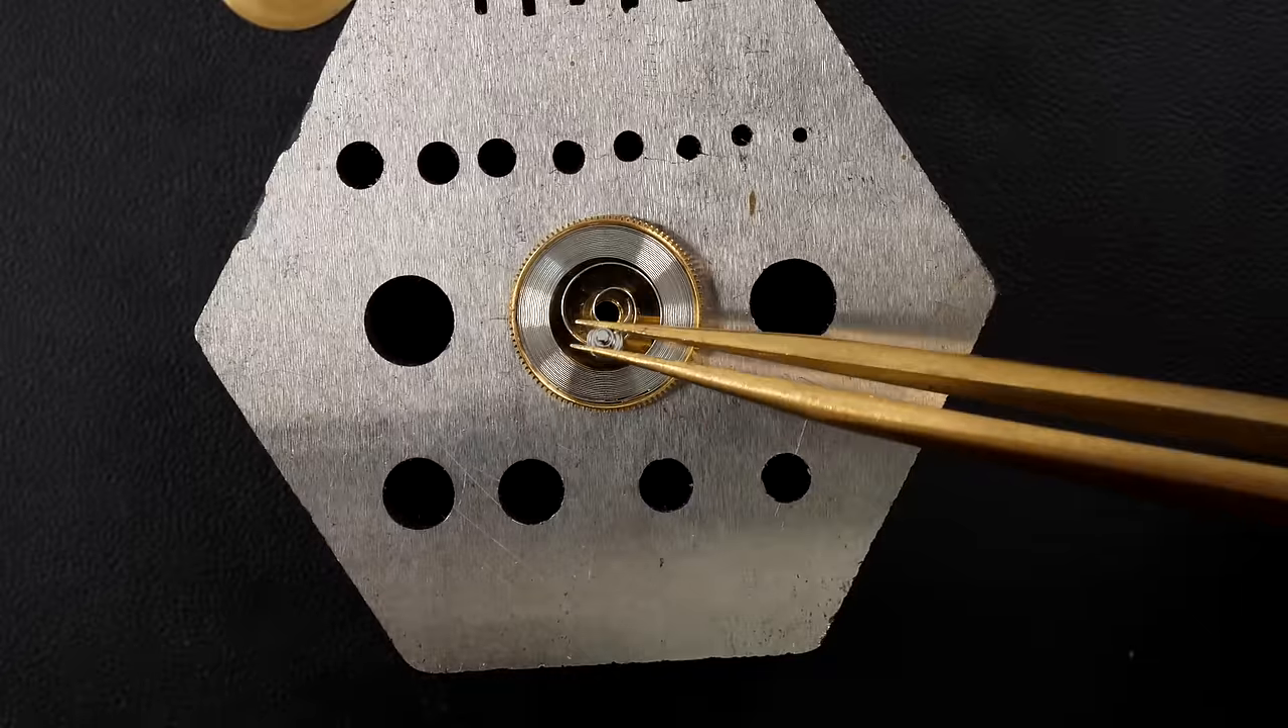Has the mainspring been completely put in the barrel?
Yes.